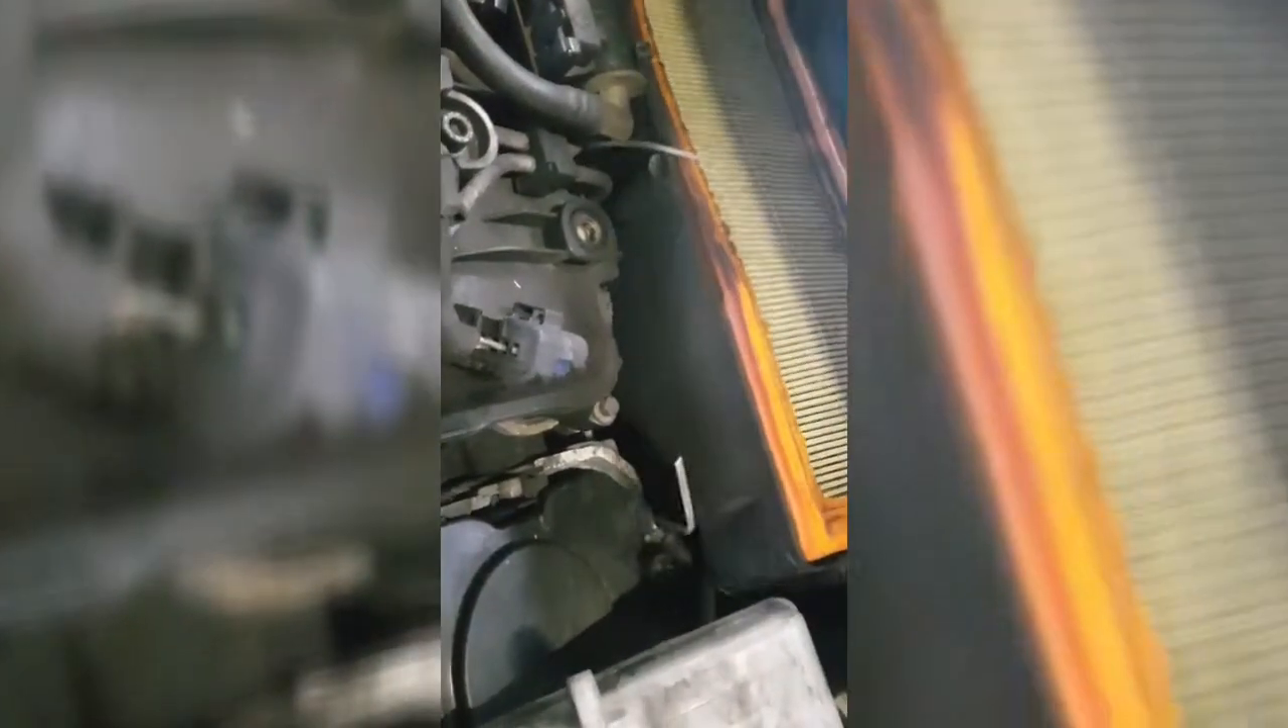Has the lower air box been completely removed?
No.